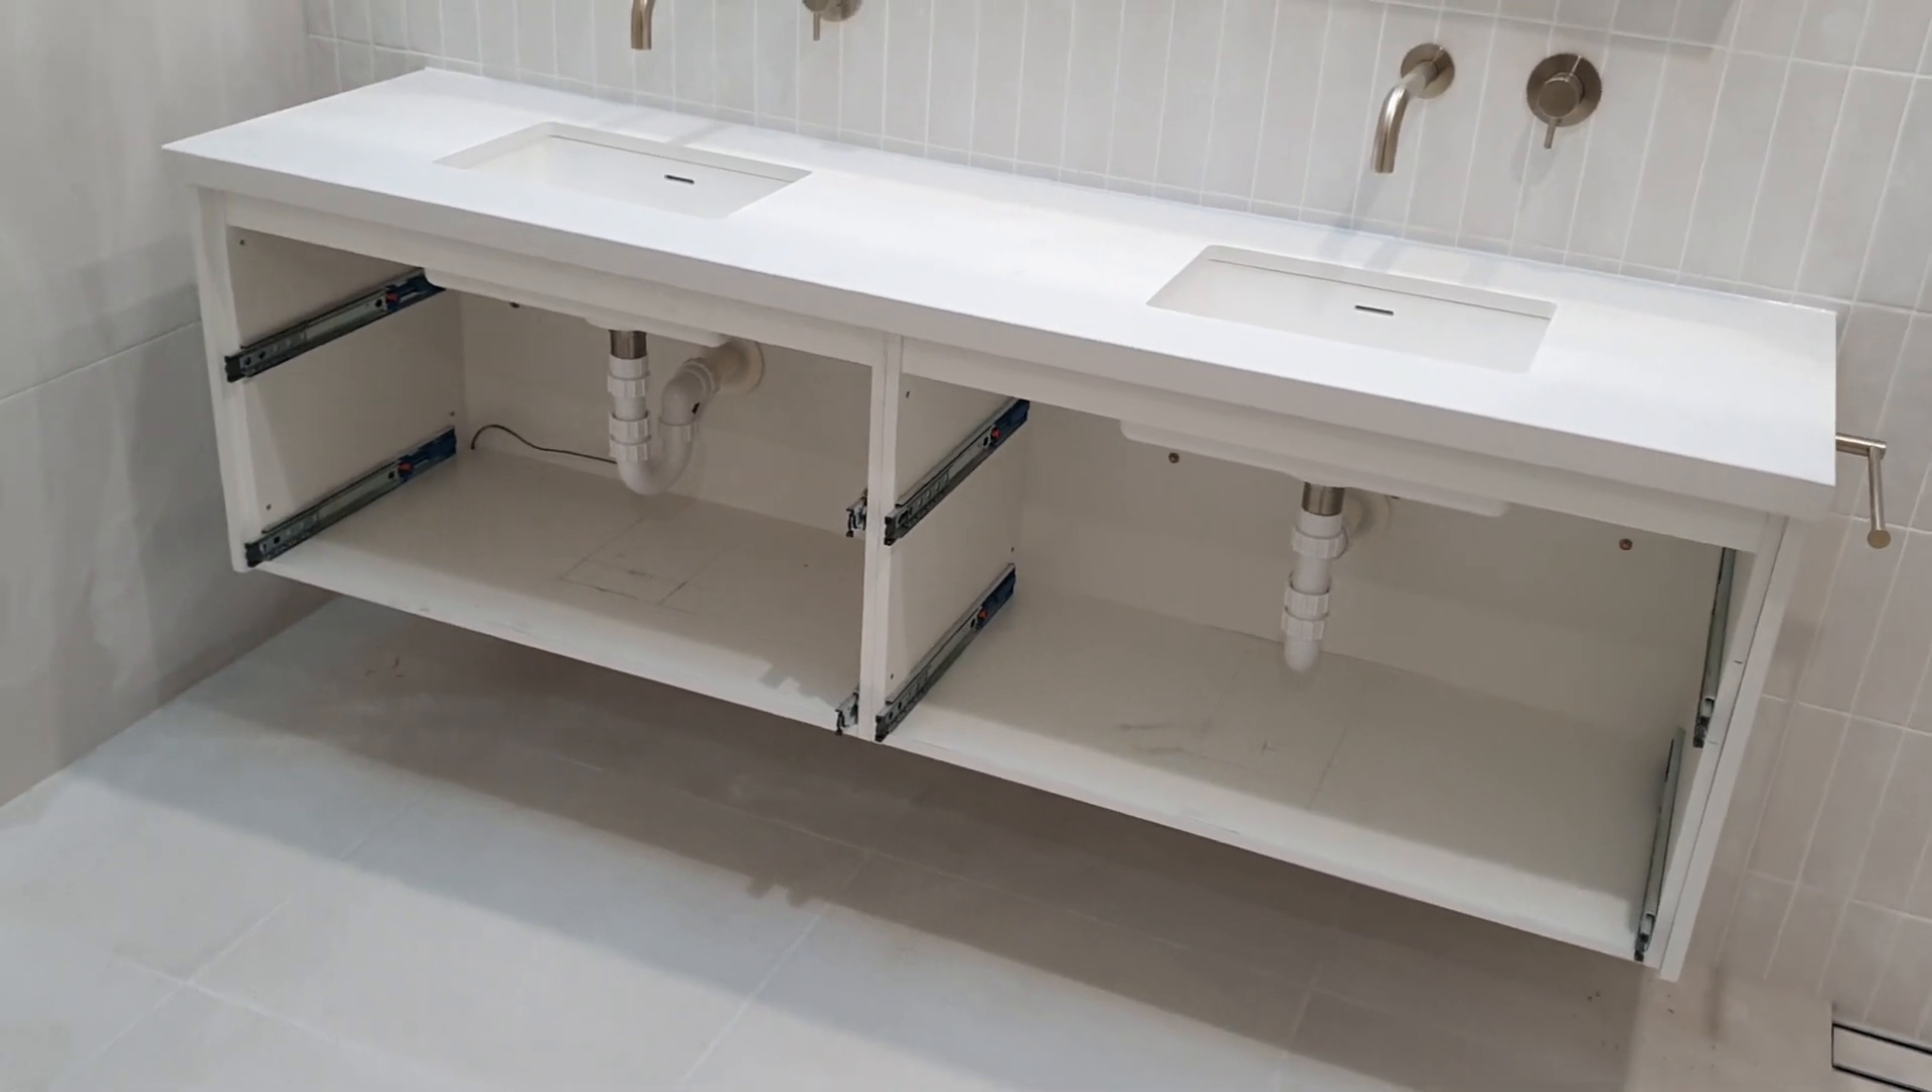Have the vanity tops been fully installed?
Yes.